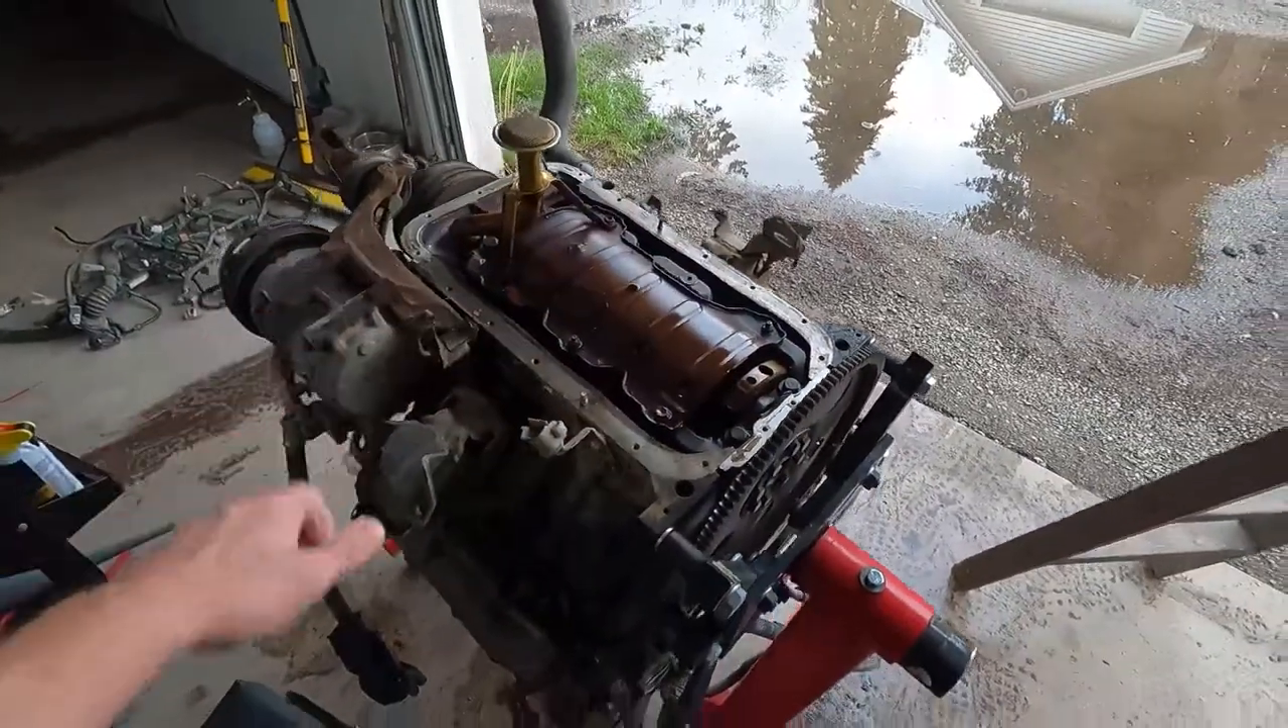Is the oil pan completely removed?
Yes.